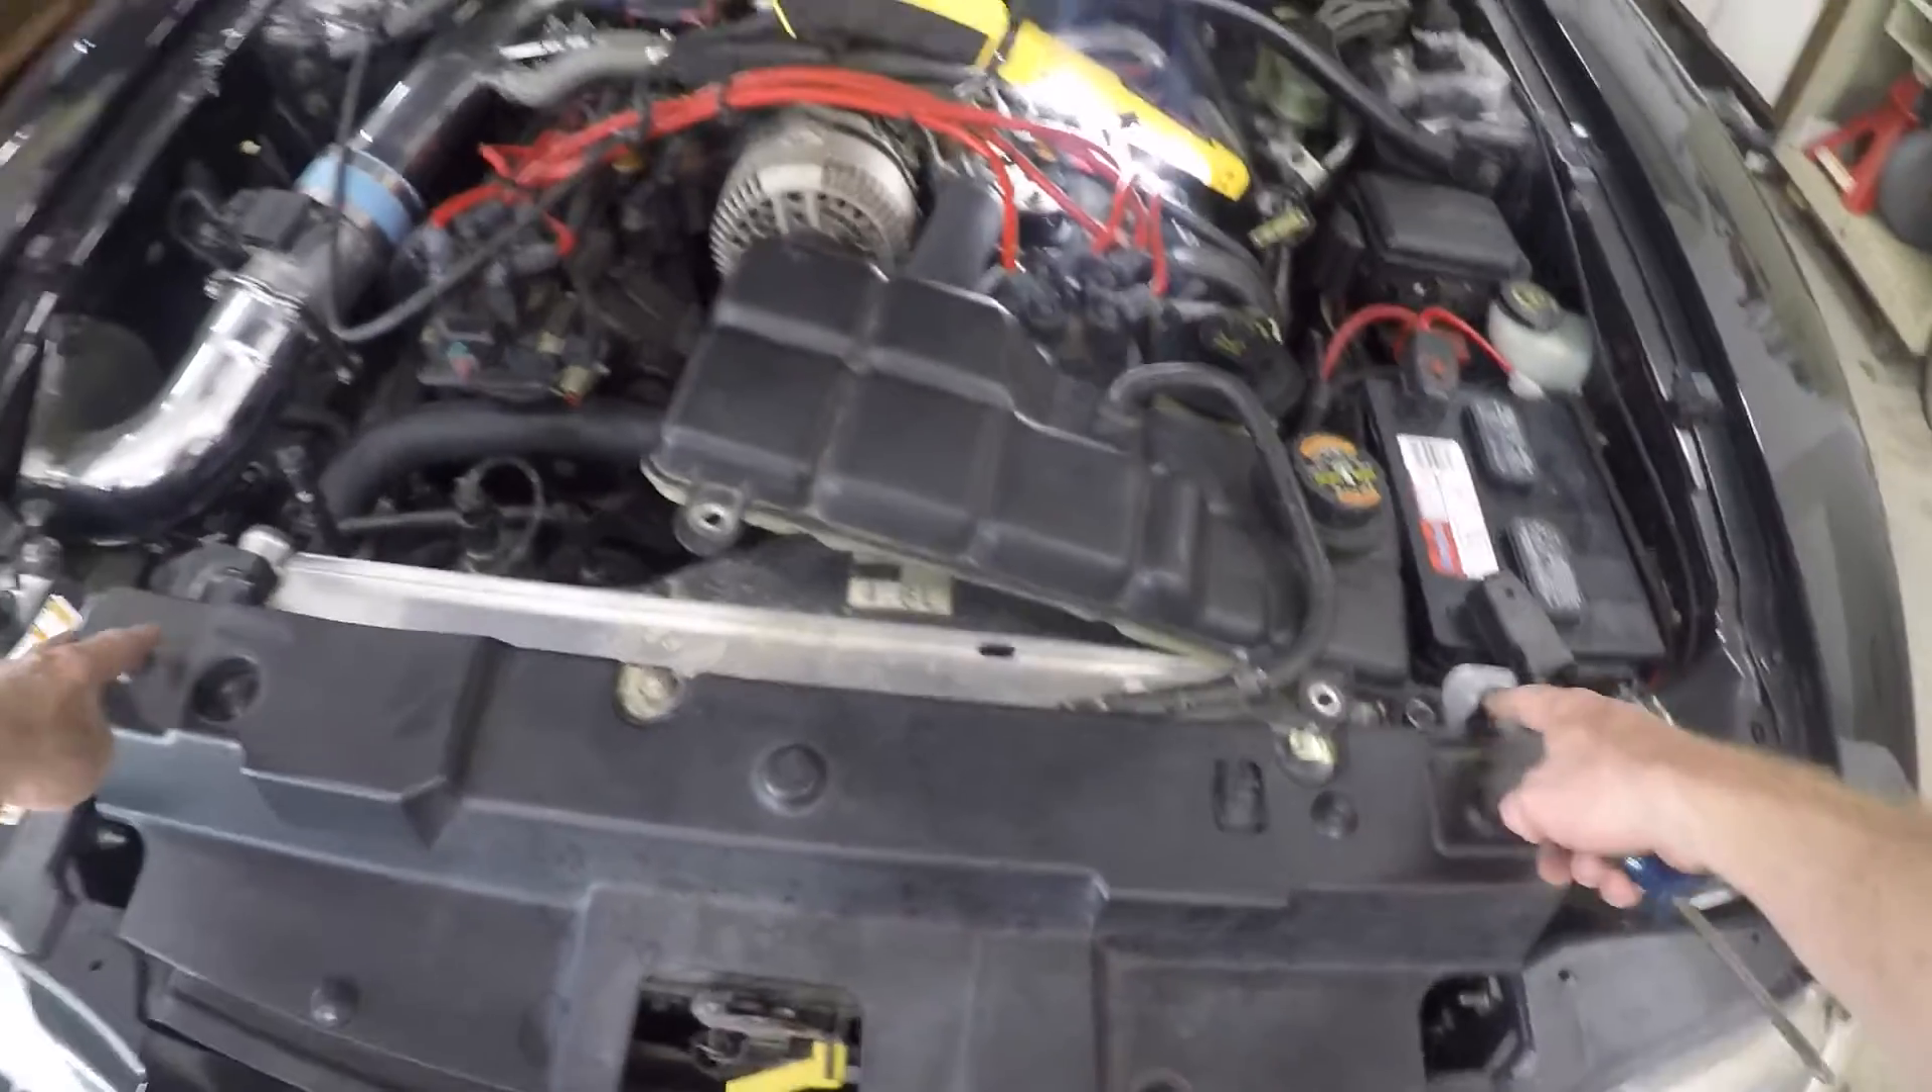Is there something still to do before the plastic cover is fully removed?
Yes.